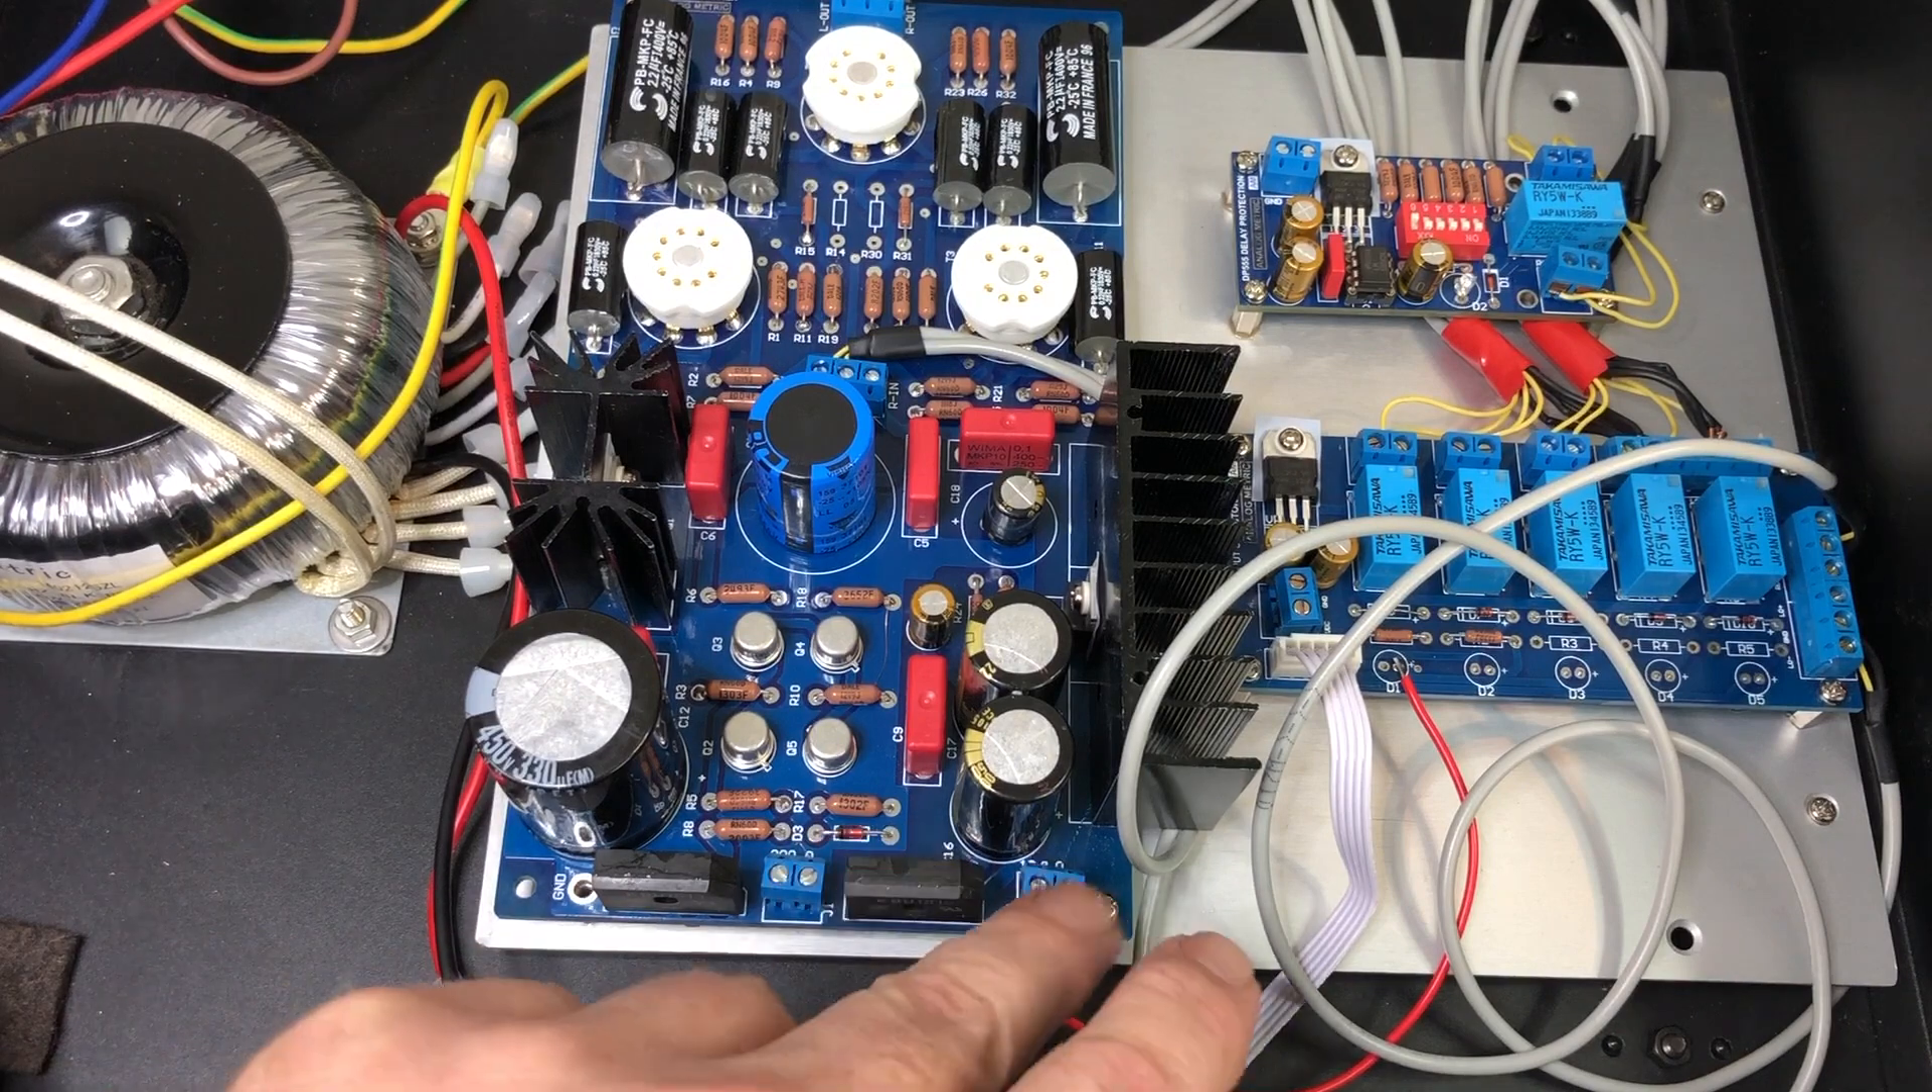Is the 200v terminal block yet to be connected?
Yes.